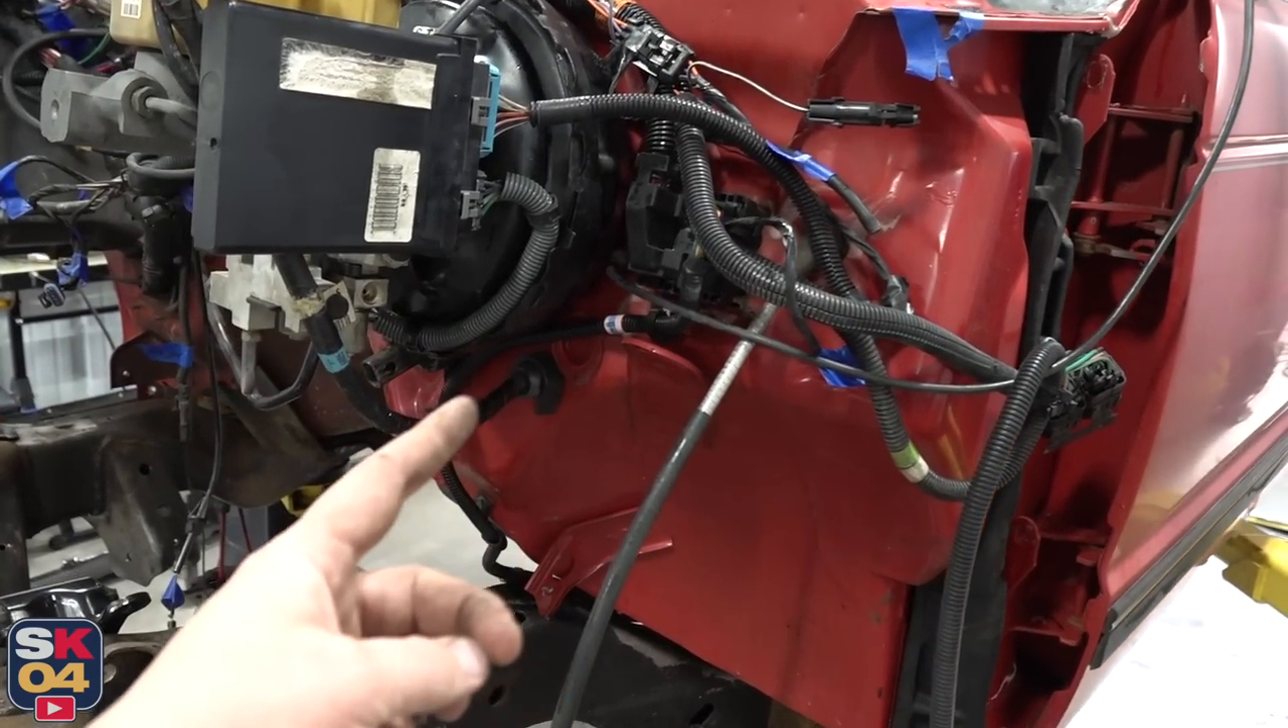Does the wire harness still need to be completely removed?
Yes.